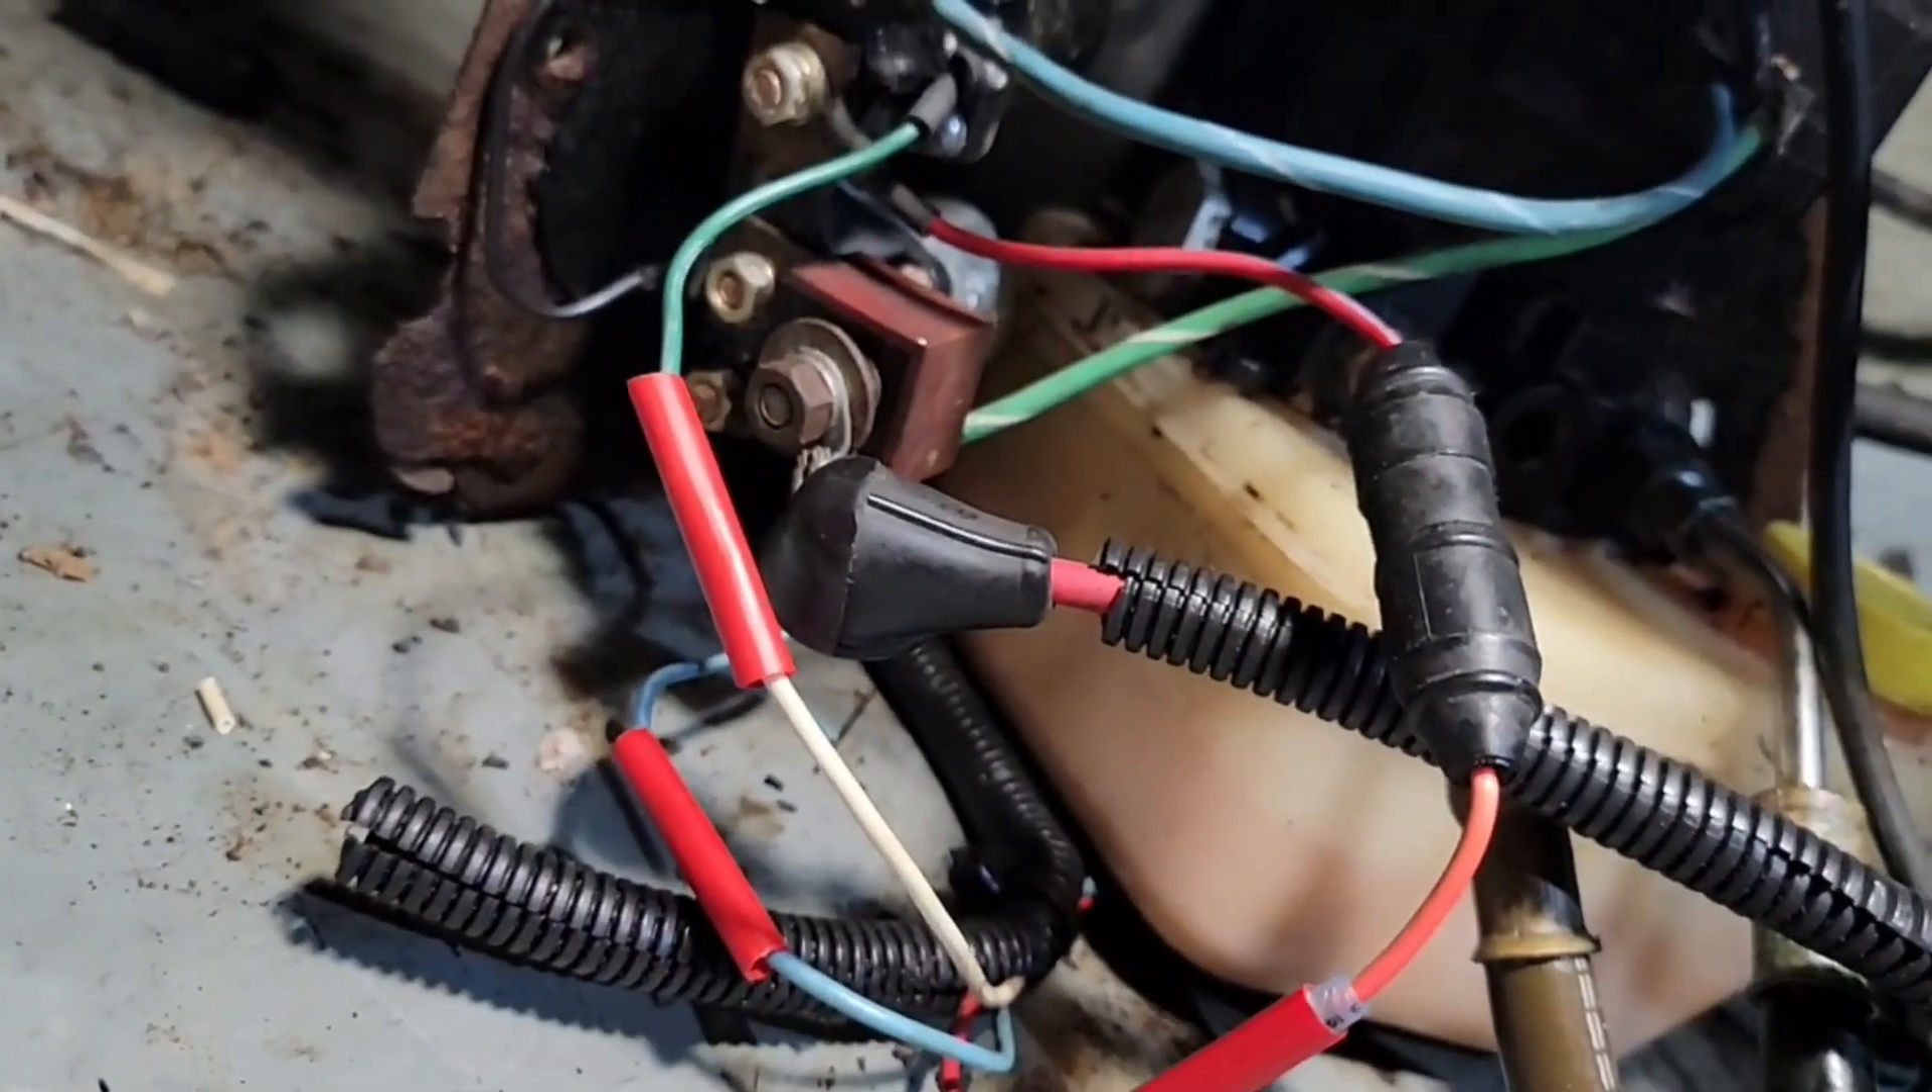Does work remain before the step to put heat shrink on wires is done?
No.